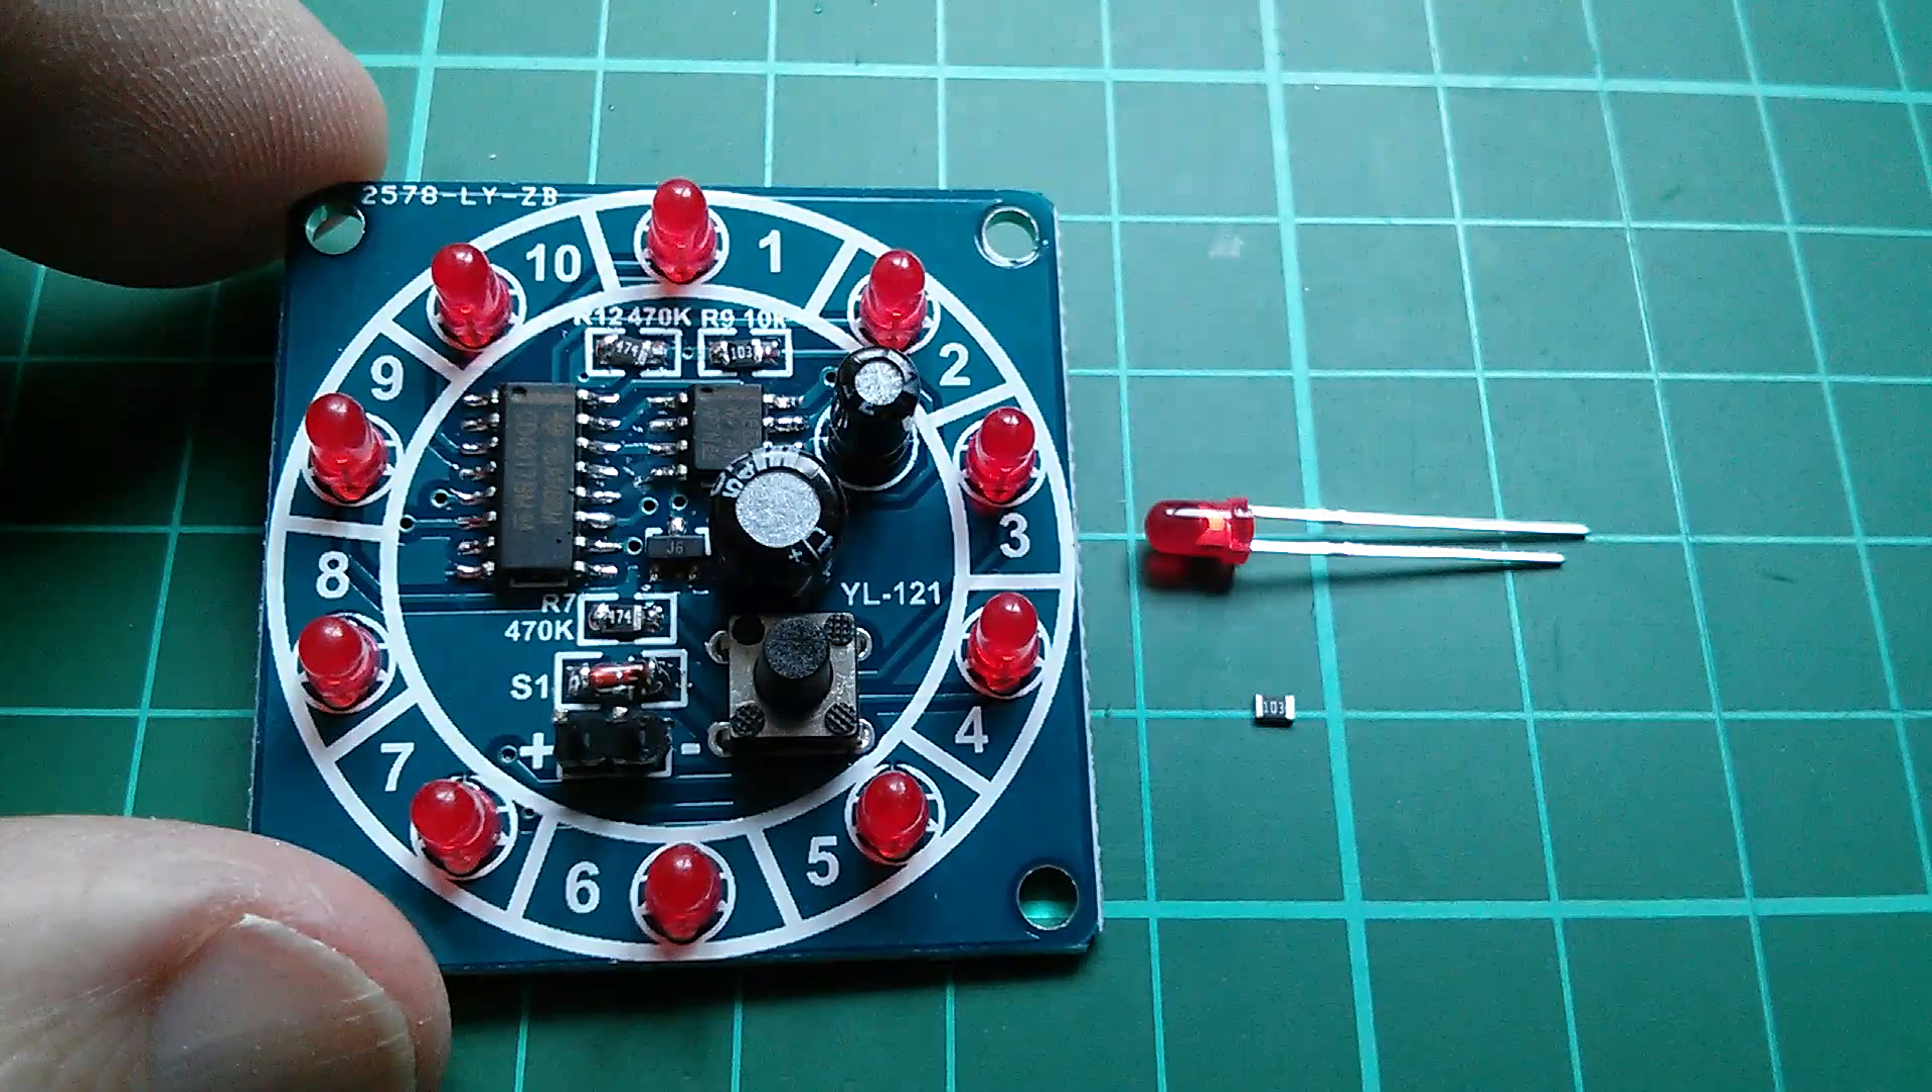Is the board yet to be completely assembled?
No.